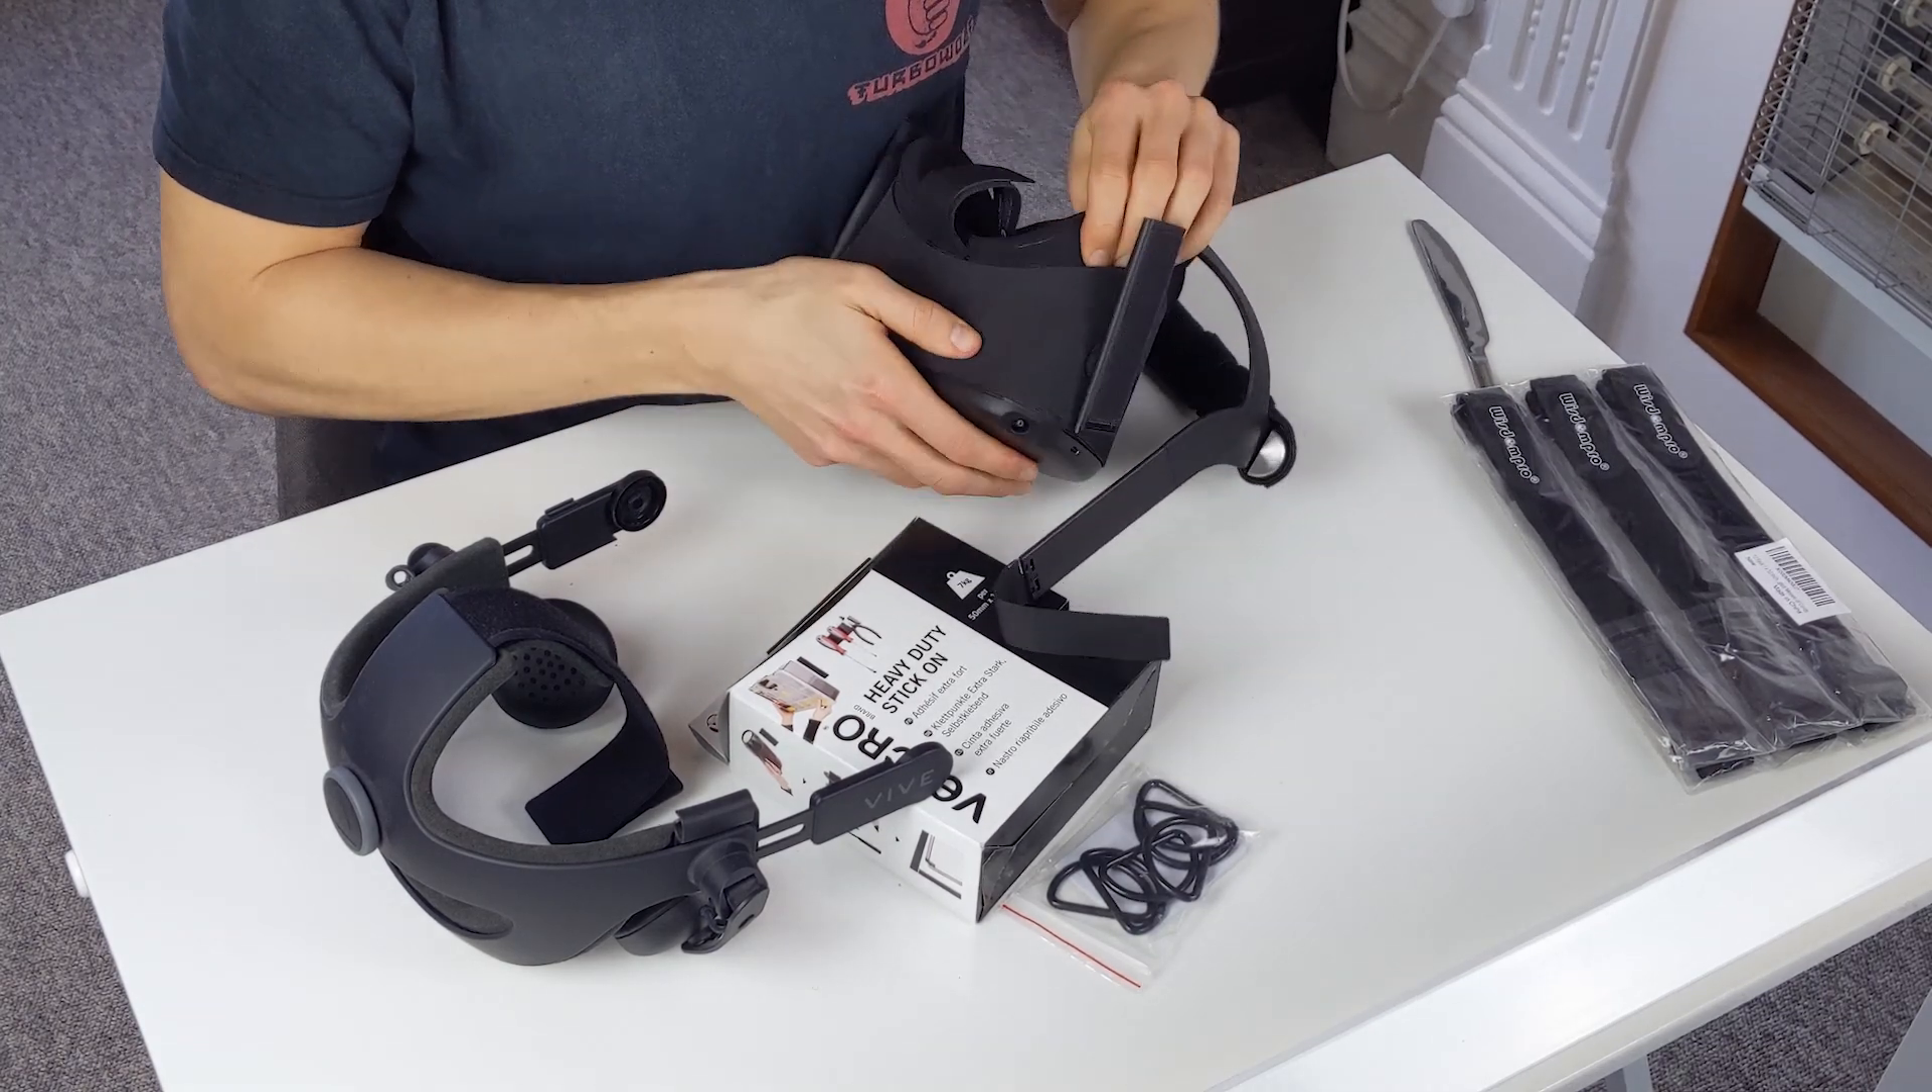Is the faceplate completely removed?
No.